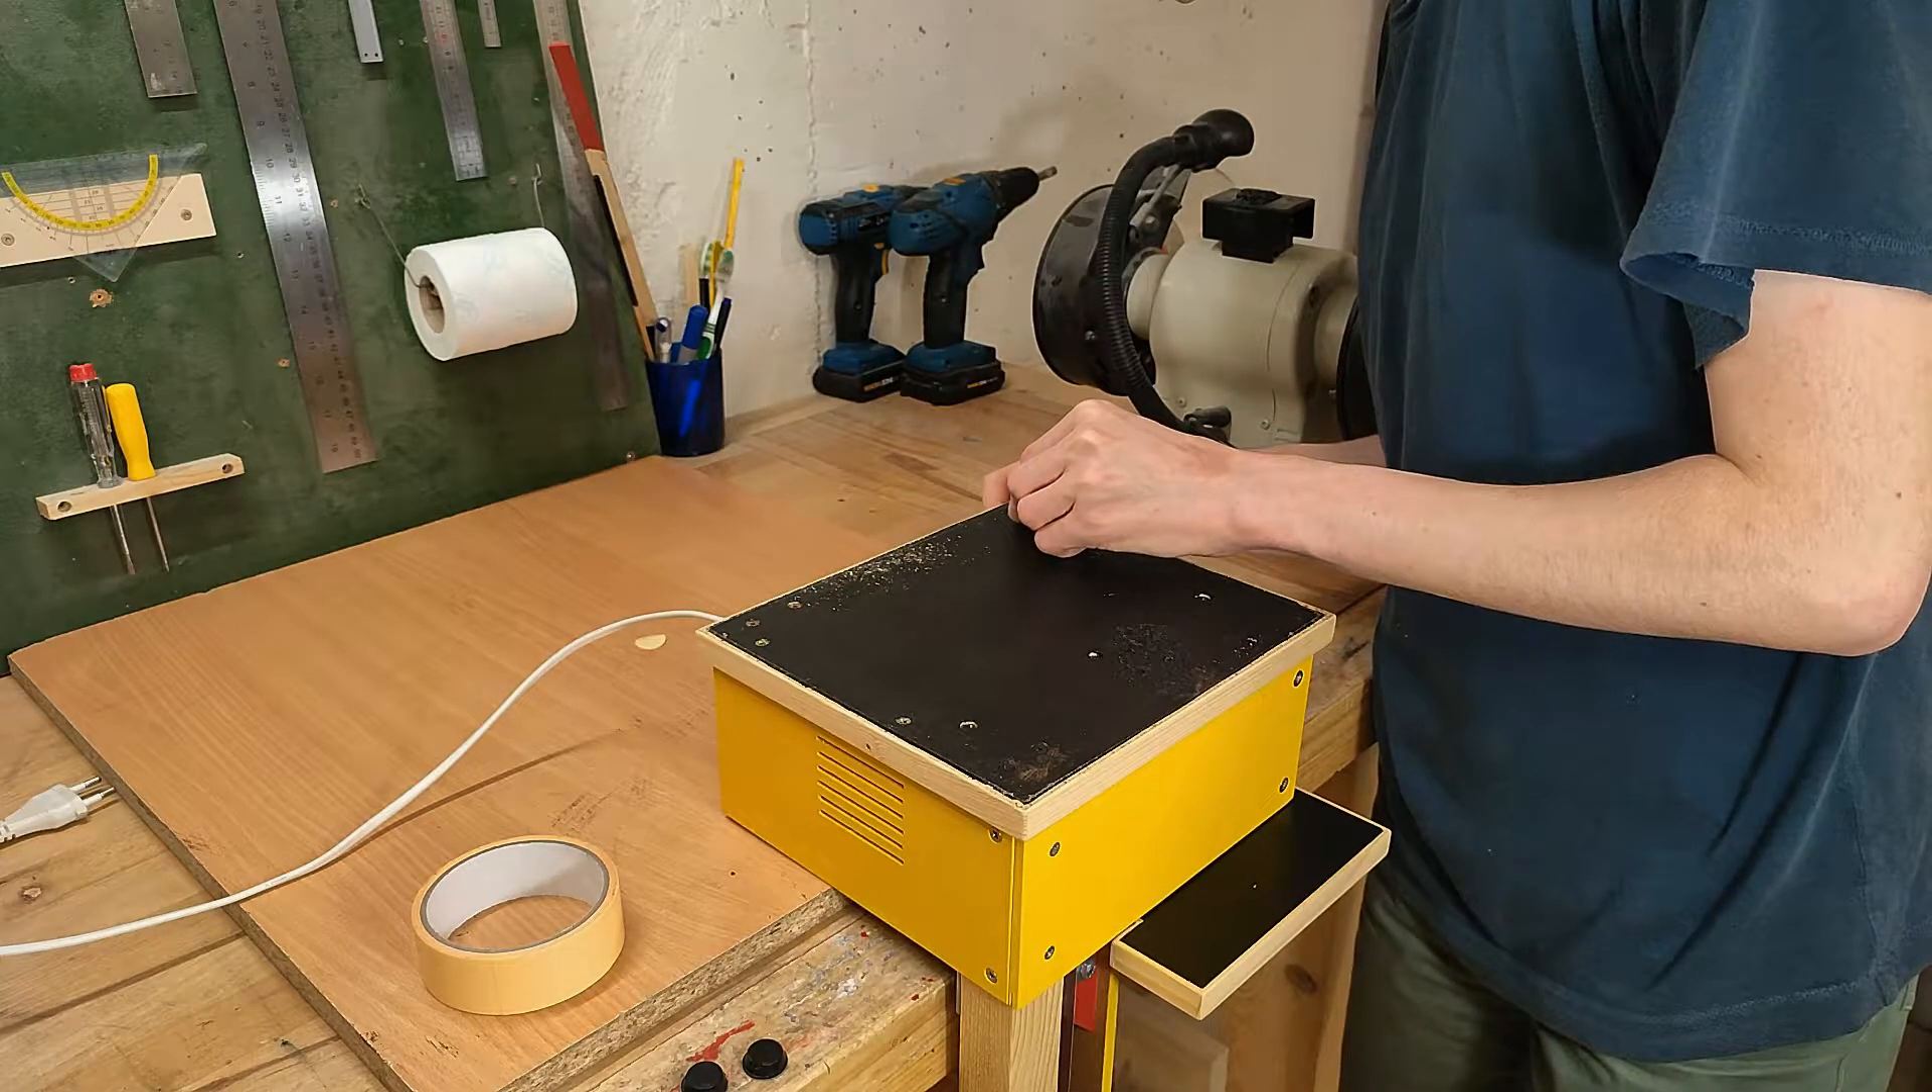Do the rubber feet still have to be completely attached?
Yes.